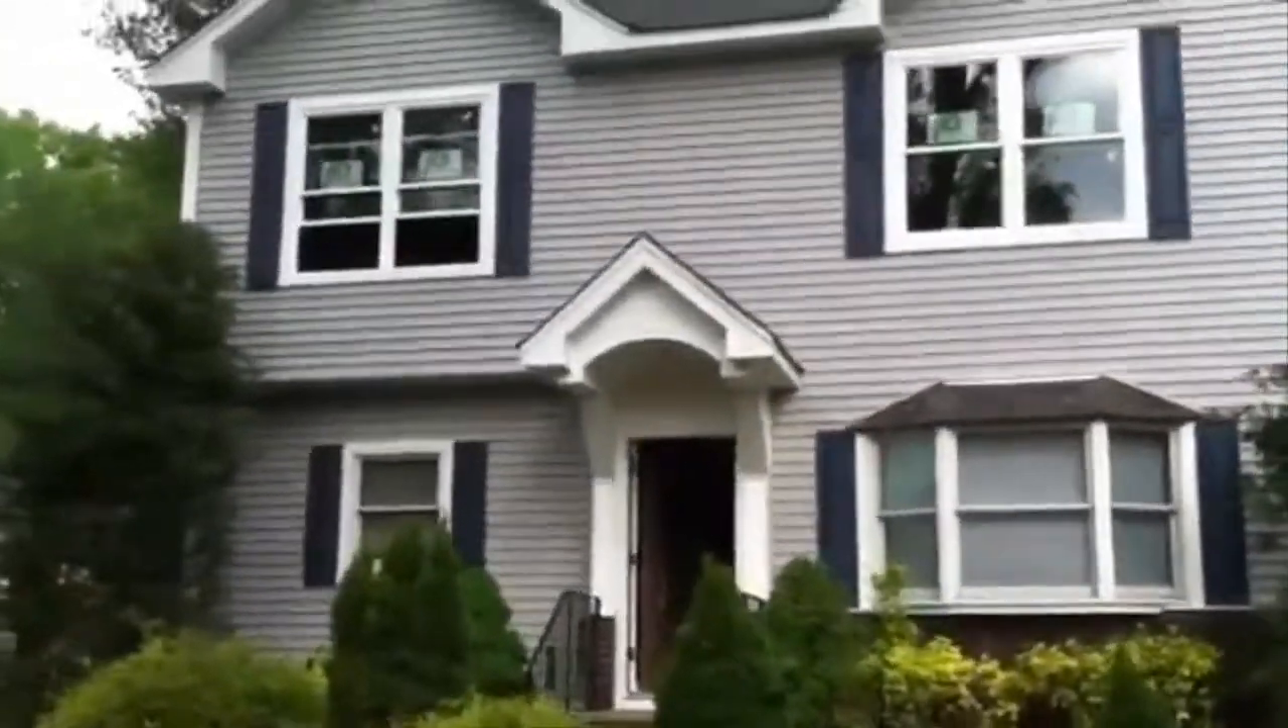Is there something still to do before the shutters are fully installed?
No.